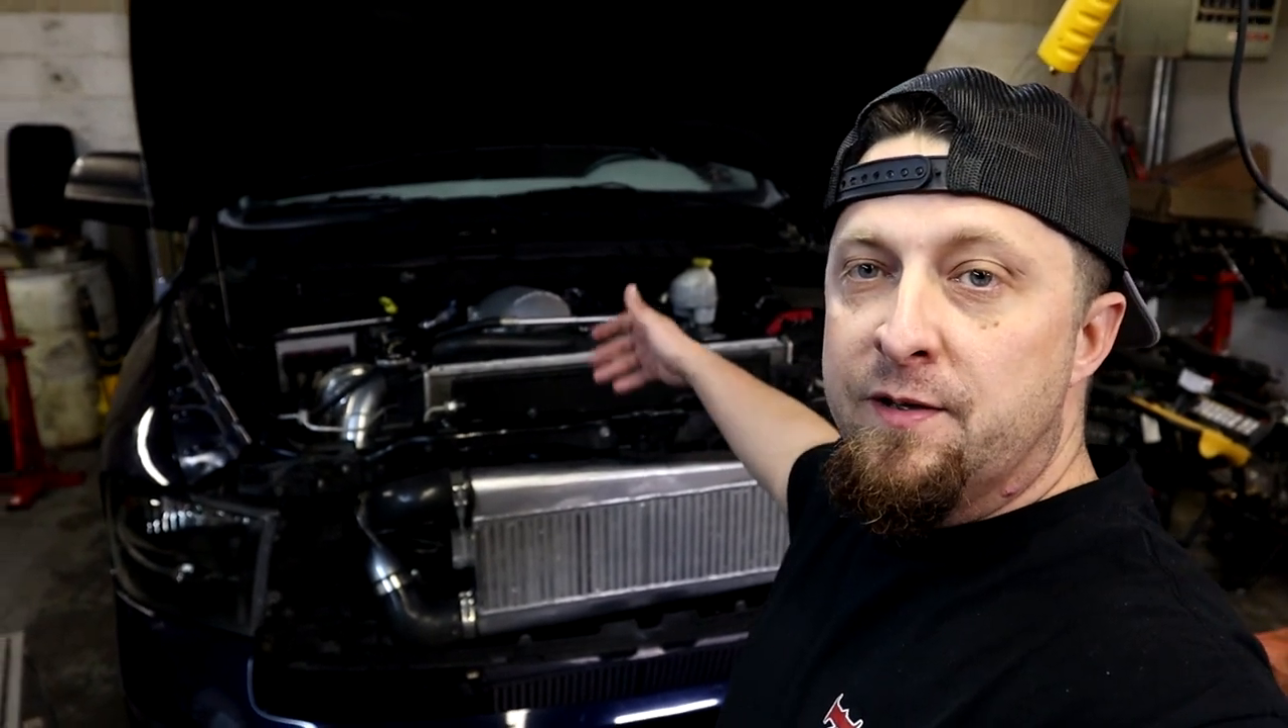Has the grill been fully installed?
No.